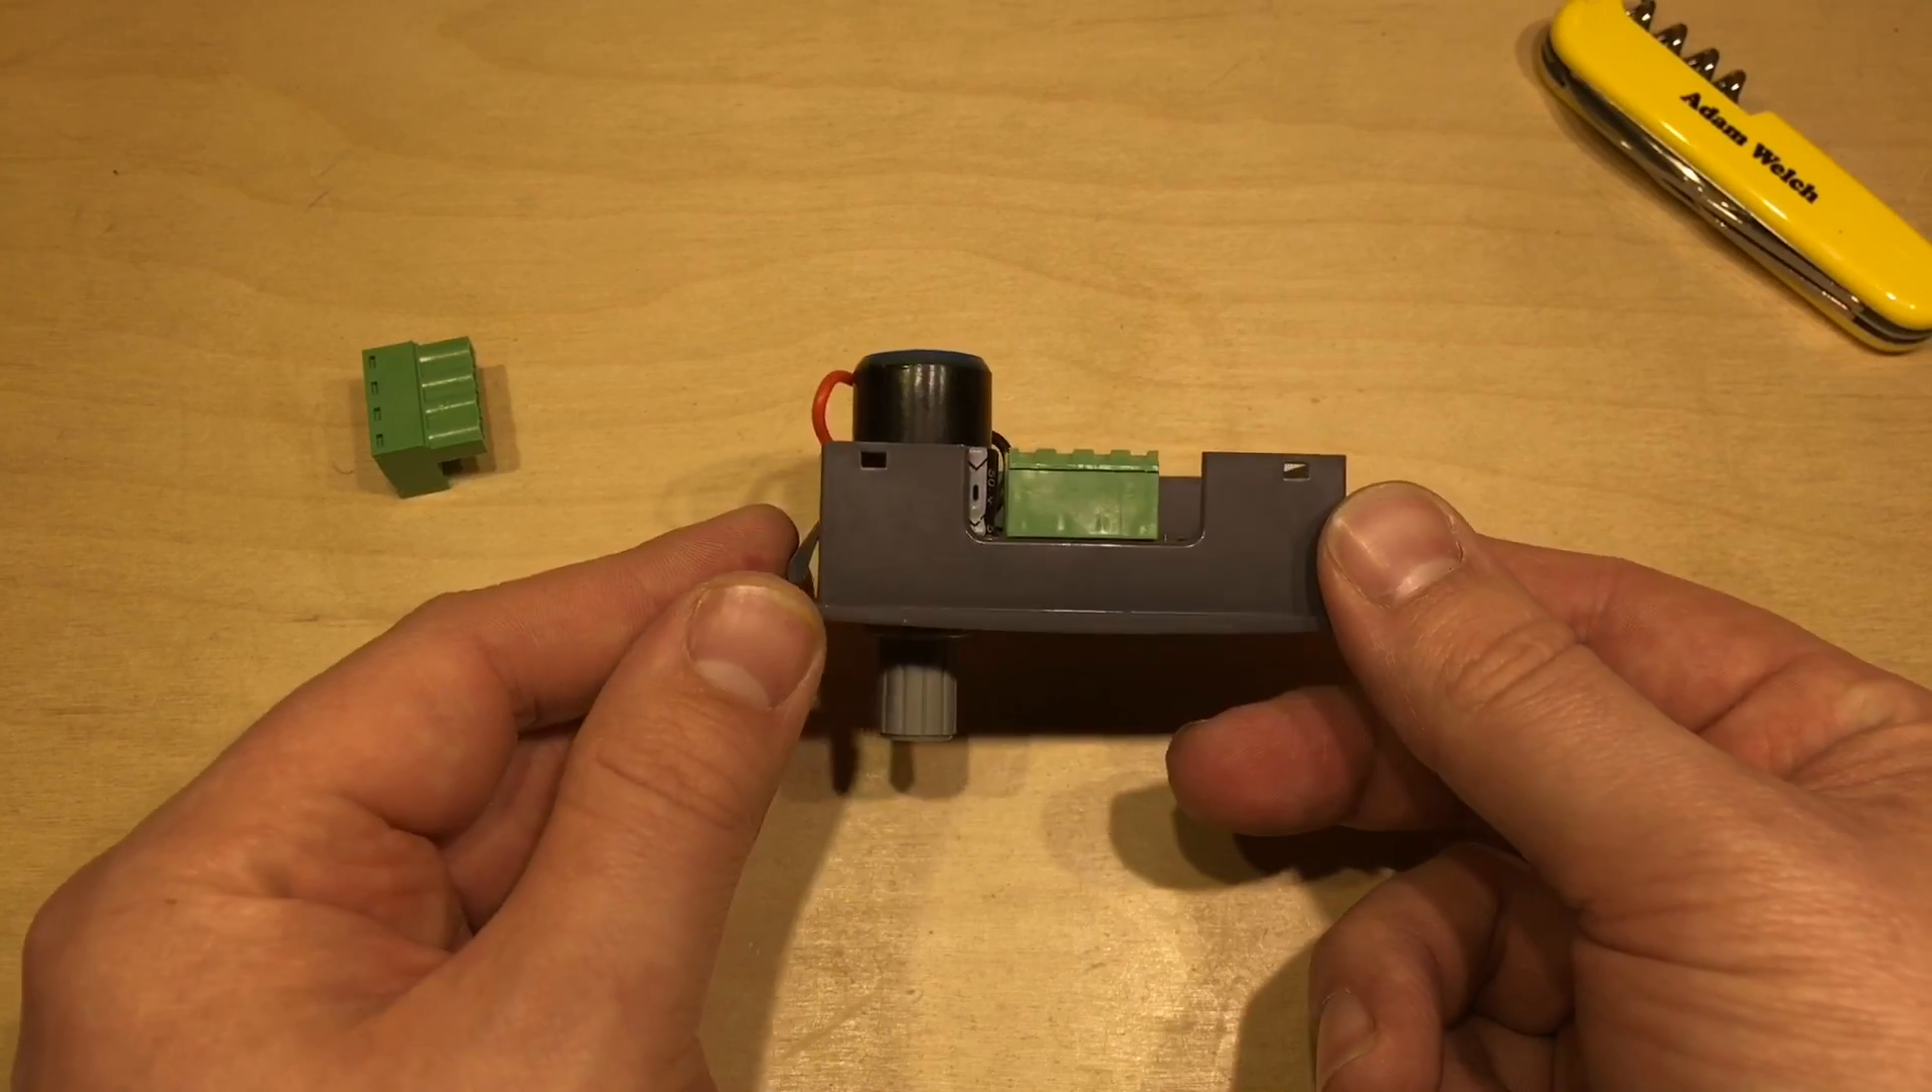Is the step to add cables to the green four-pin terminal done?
No.